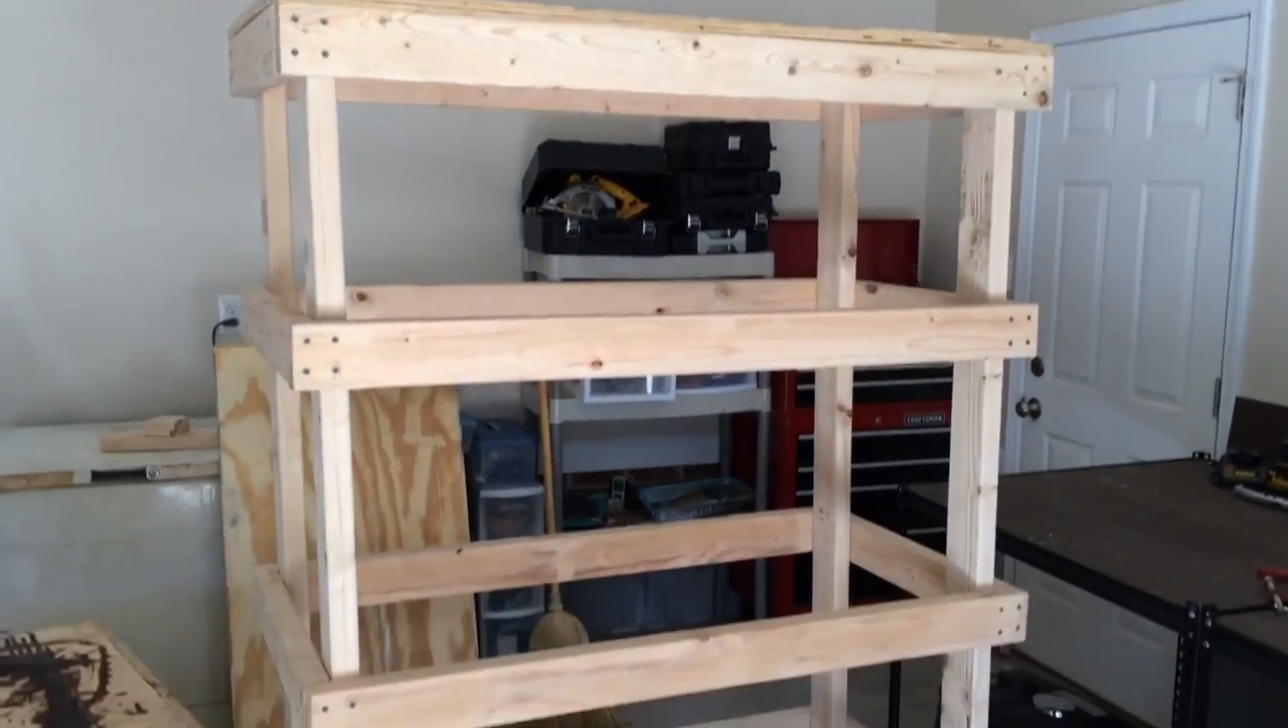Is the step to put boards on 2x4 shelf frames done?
No.